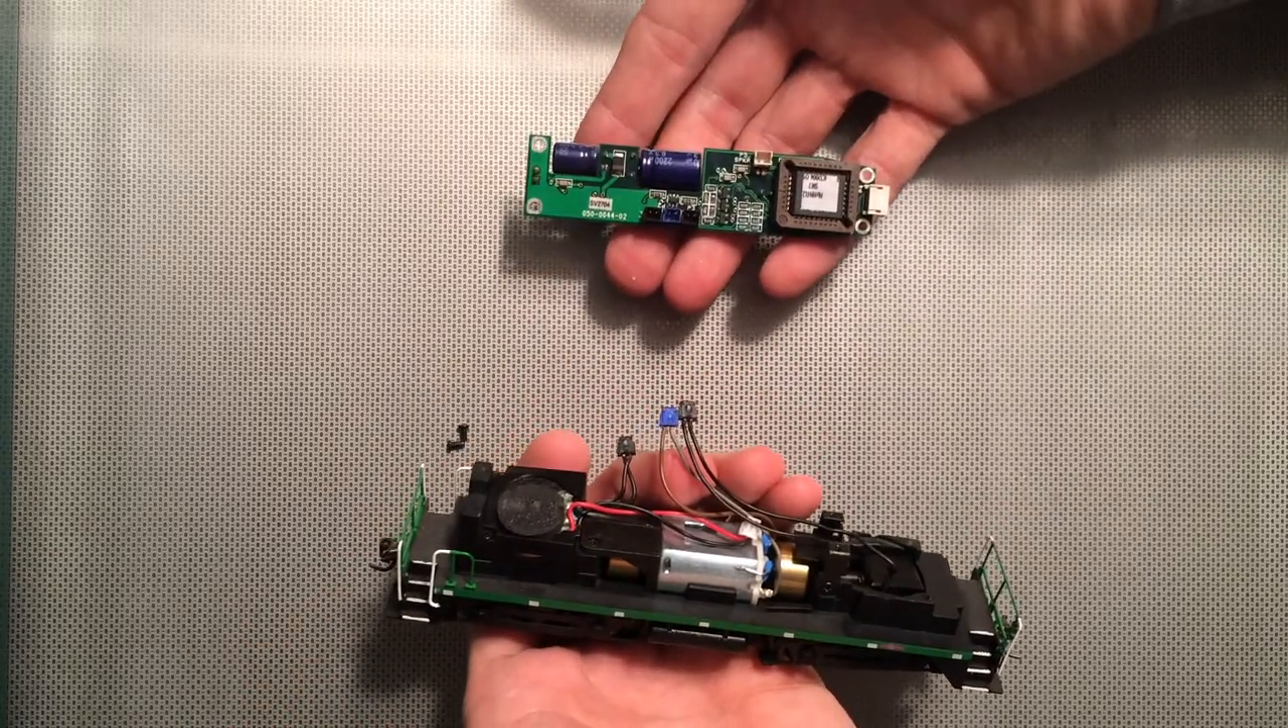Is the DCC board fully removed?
Yes.